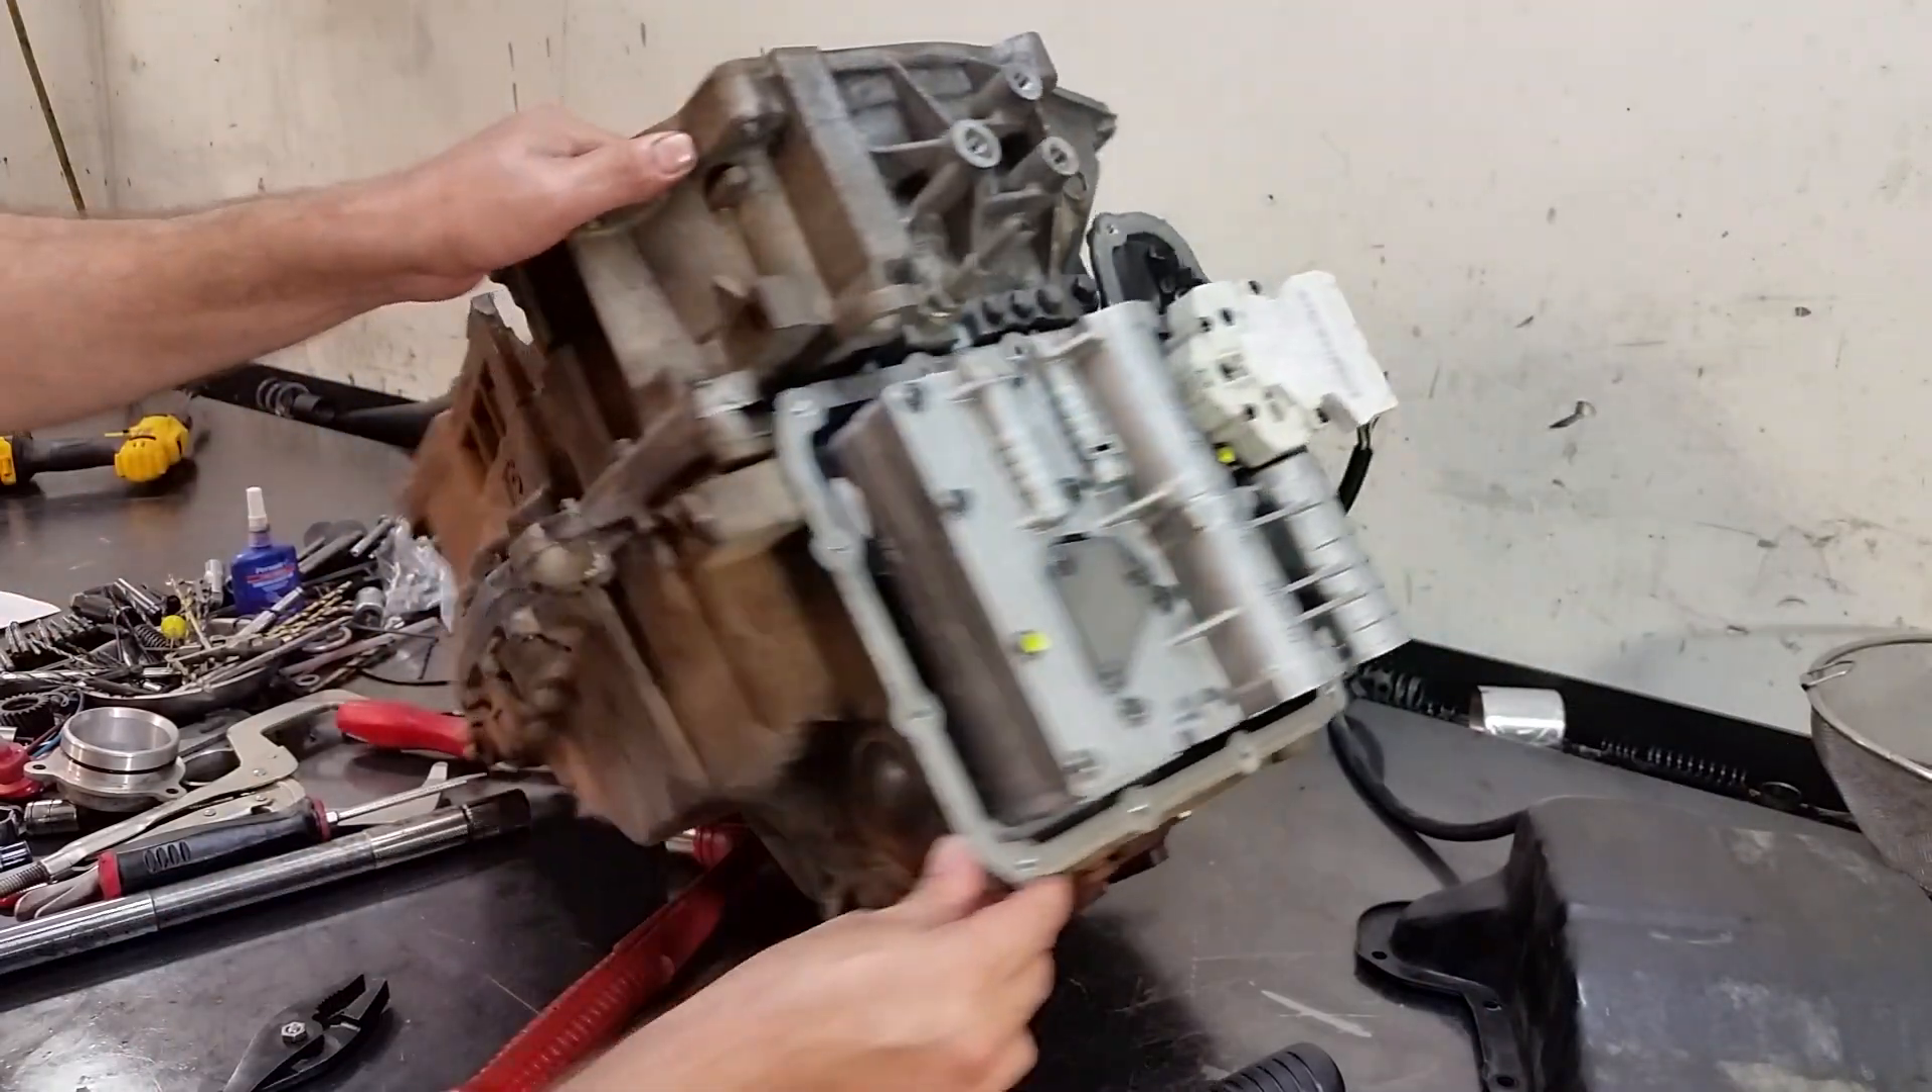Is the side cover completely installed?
No.